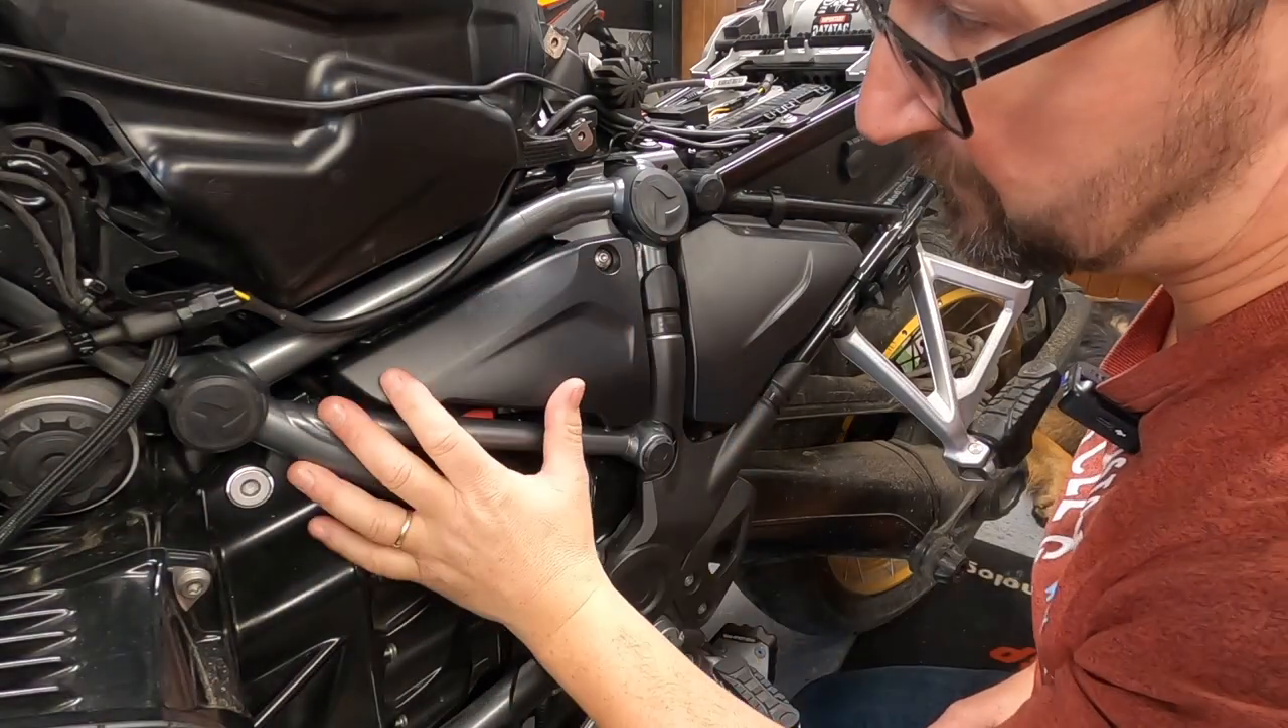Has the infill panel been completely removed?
No.